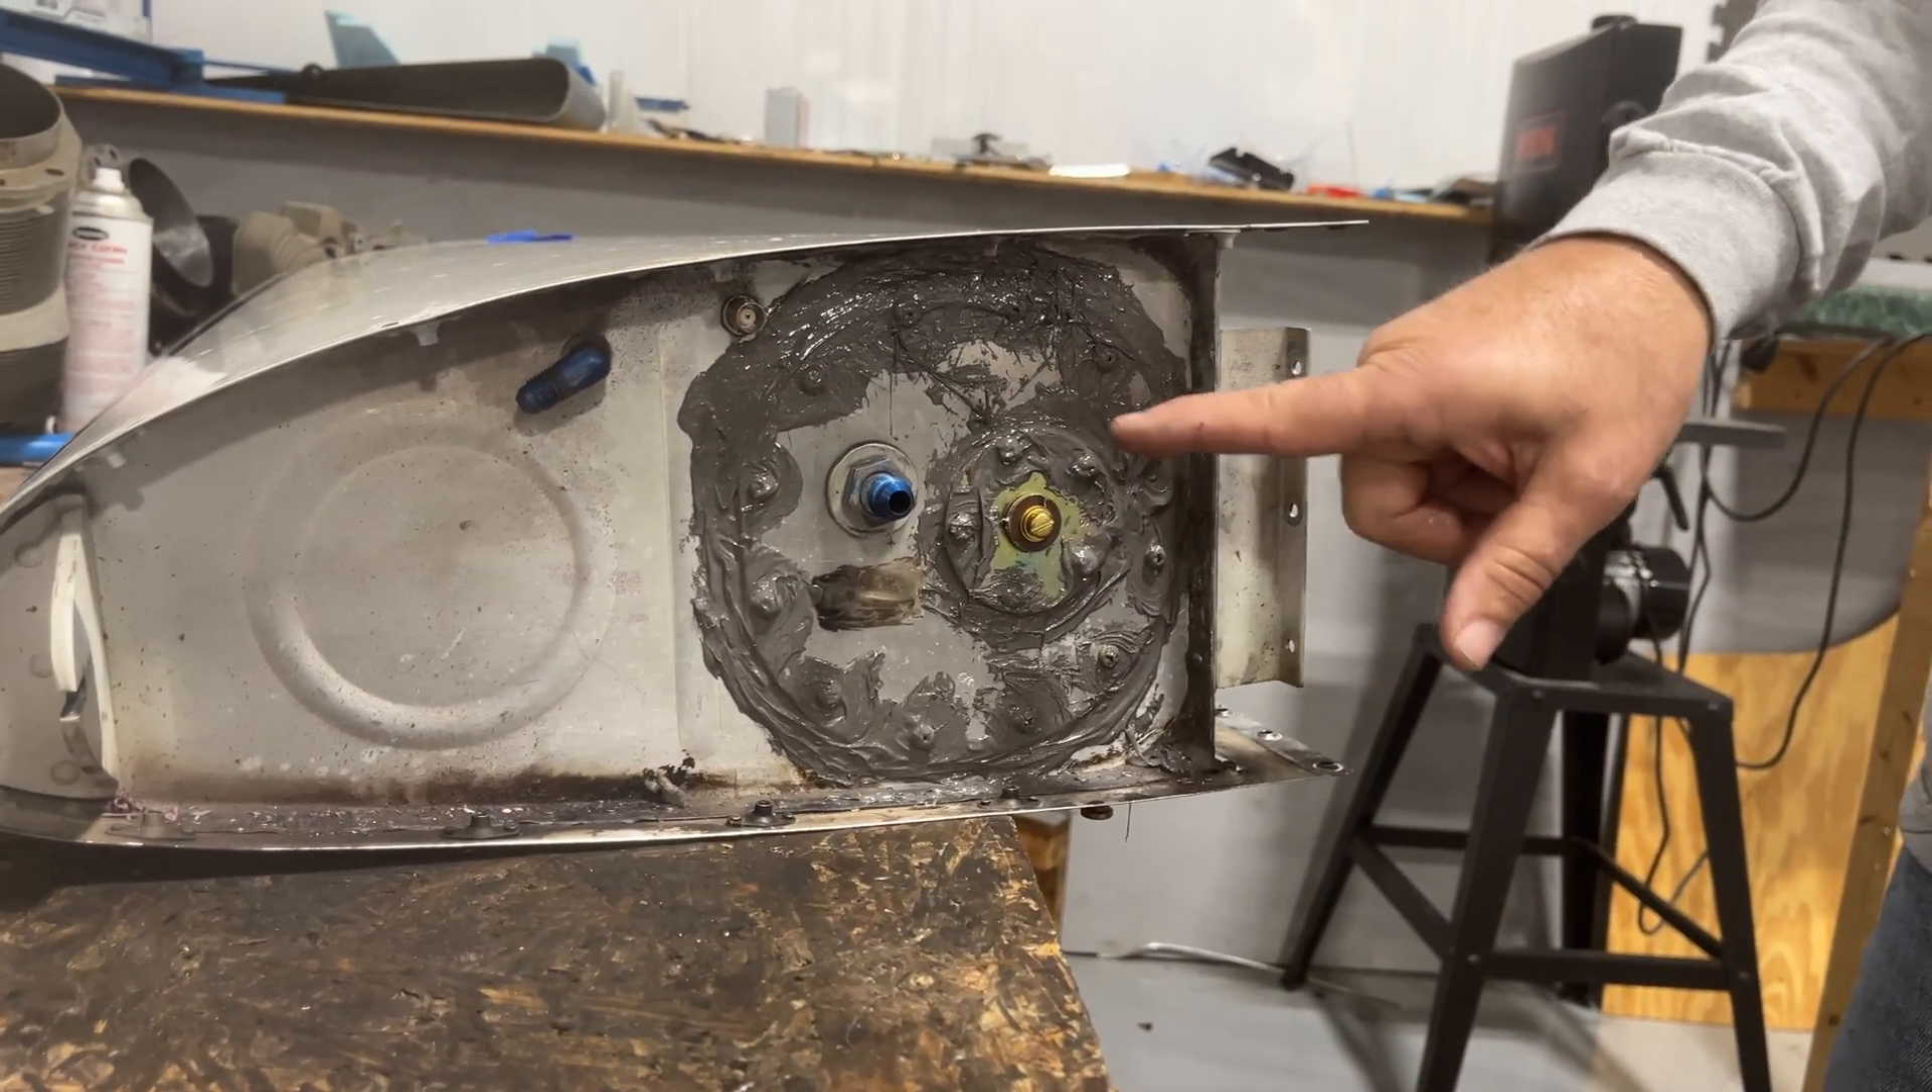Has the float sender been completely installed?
Yes.